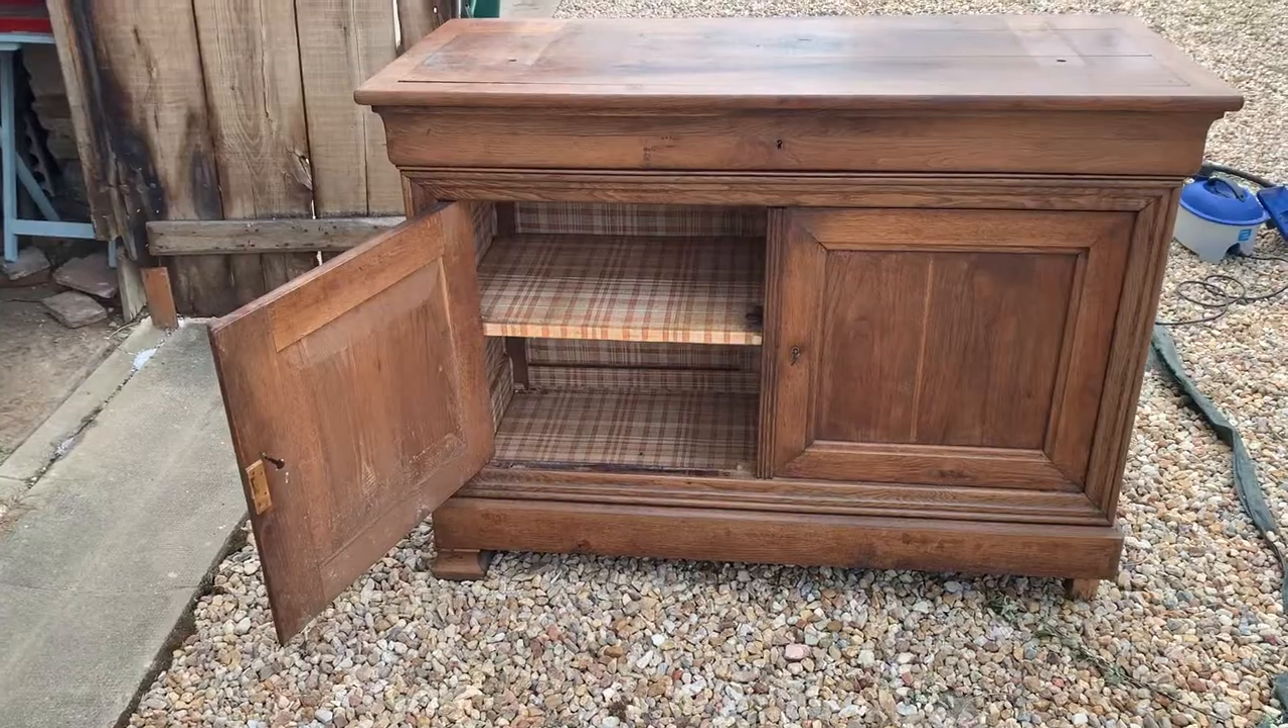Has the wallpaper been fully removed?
No.